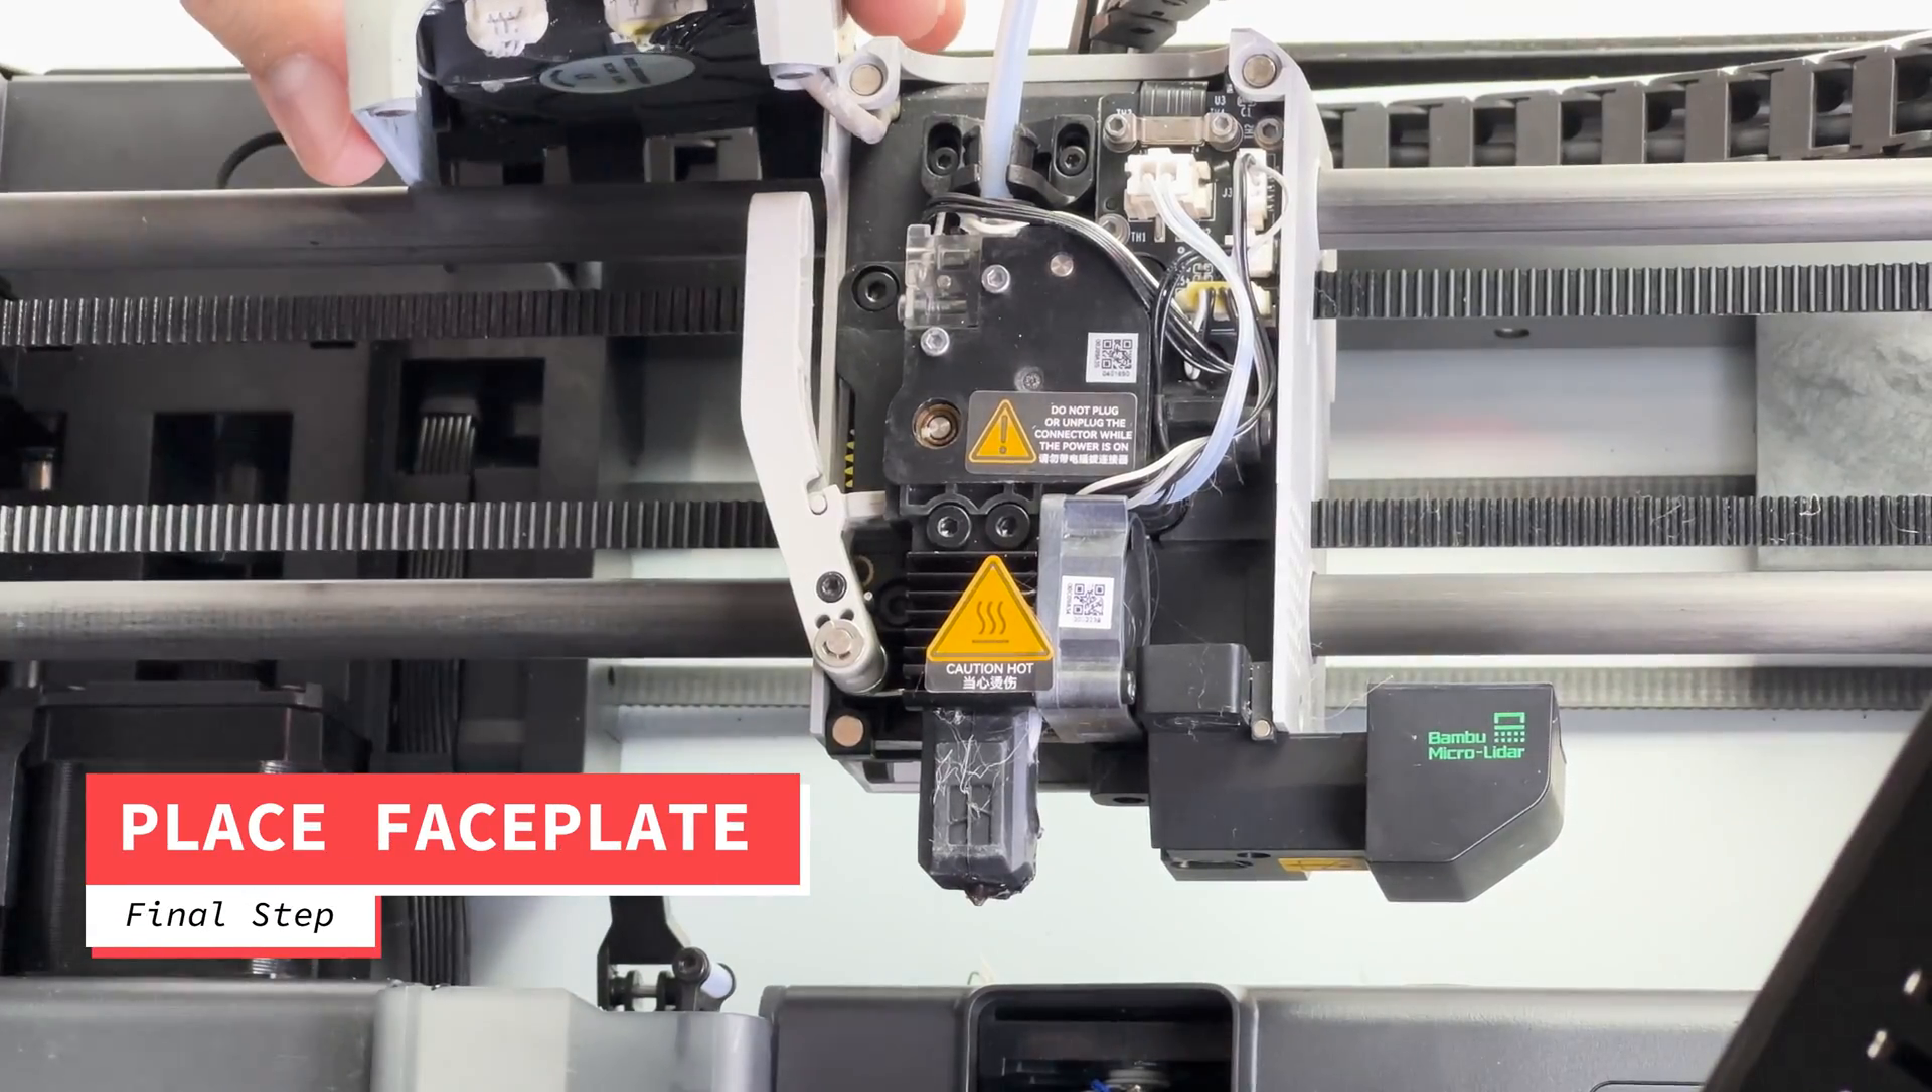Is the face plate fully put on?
No.